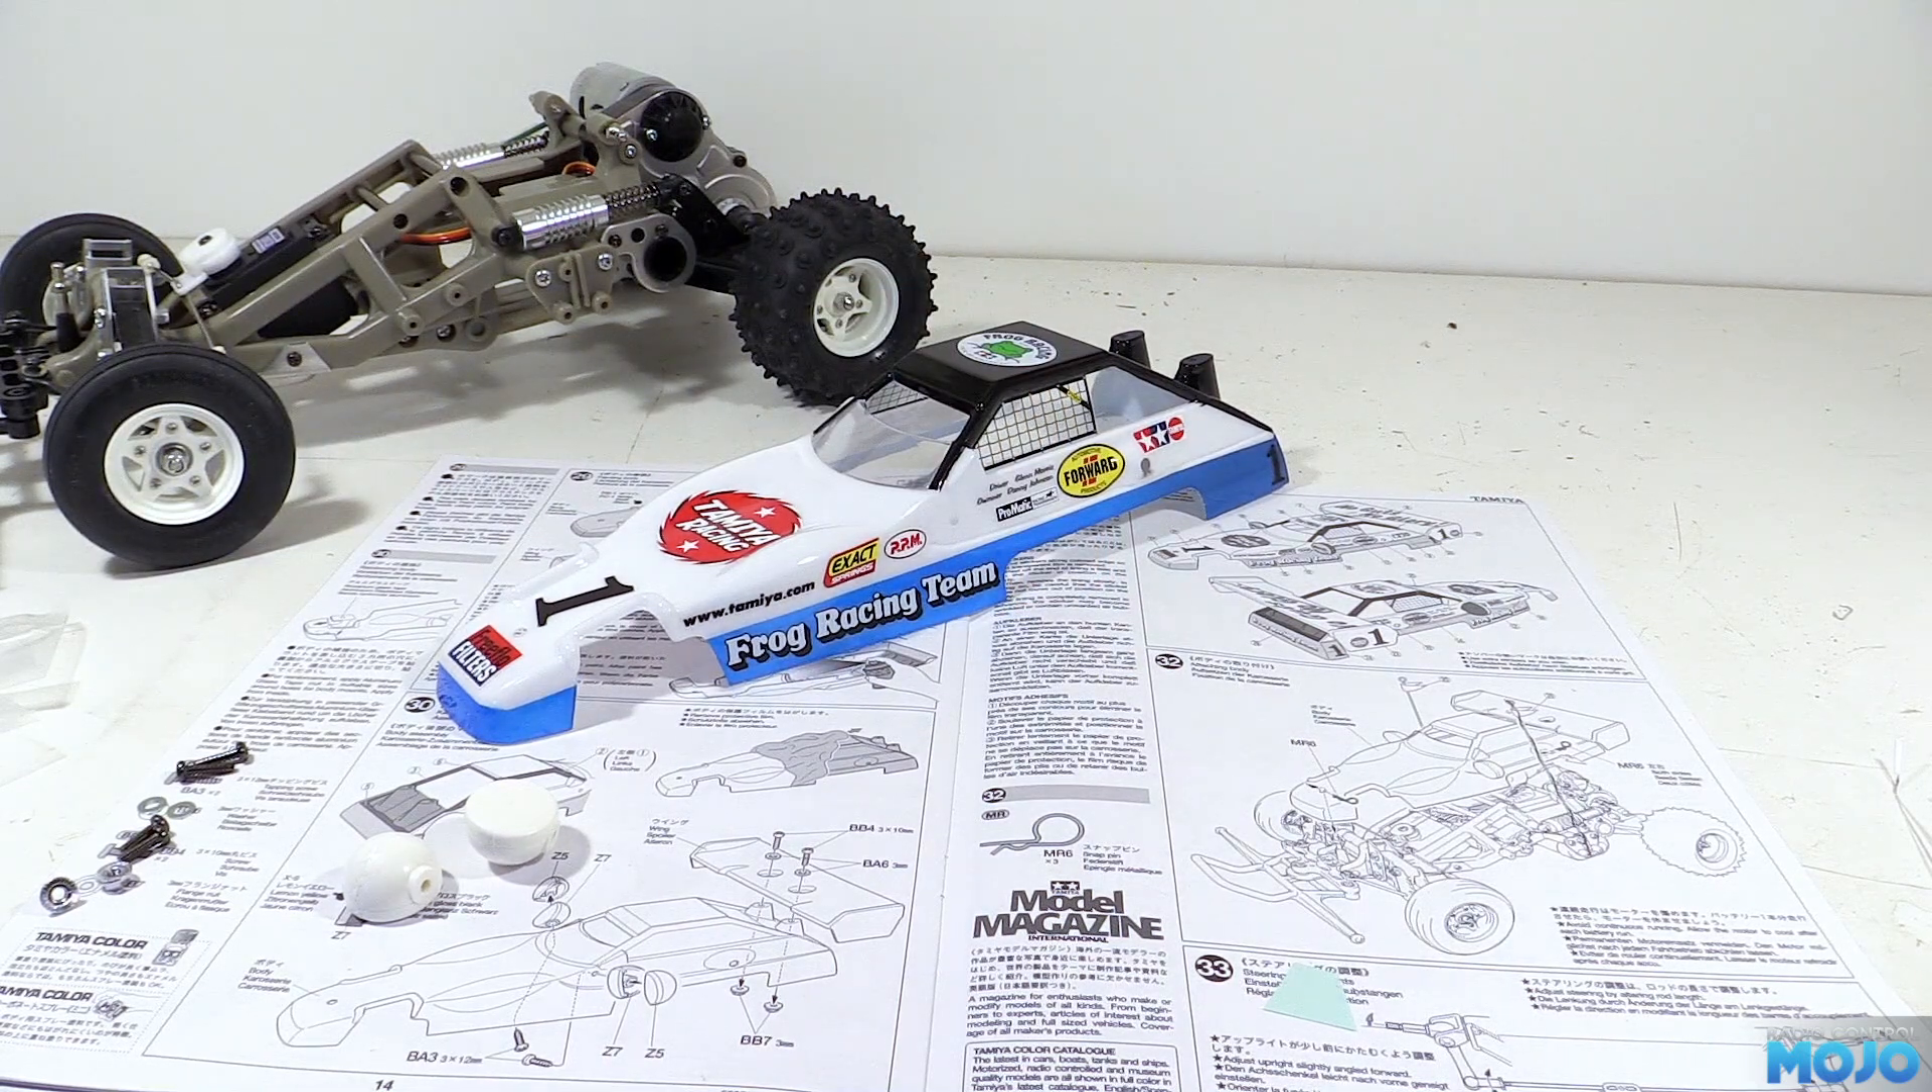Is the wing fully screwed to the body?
No.